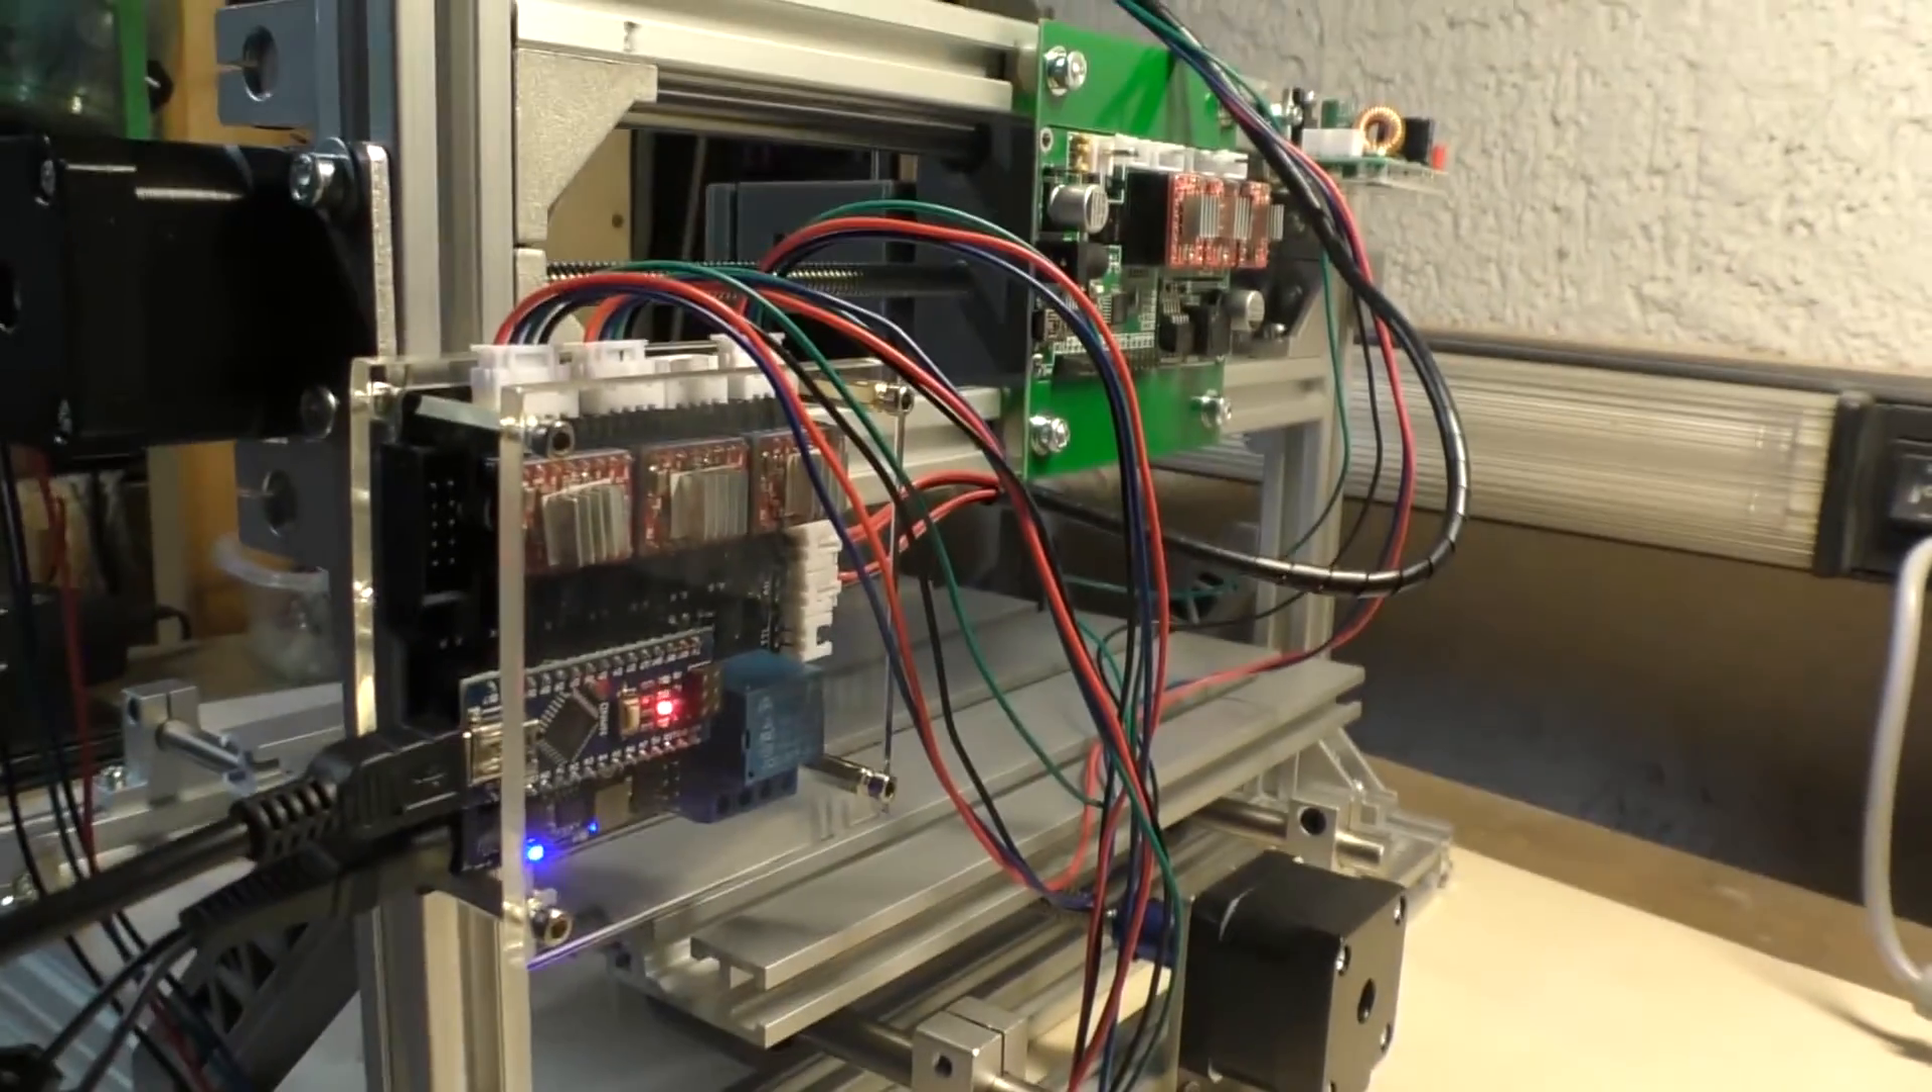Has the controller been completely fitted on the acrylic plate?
Yes.